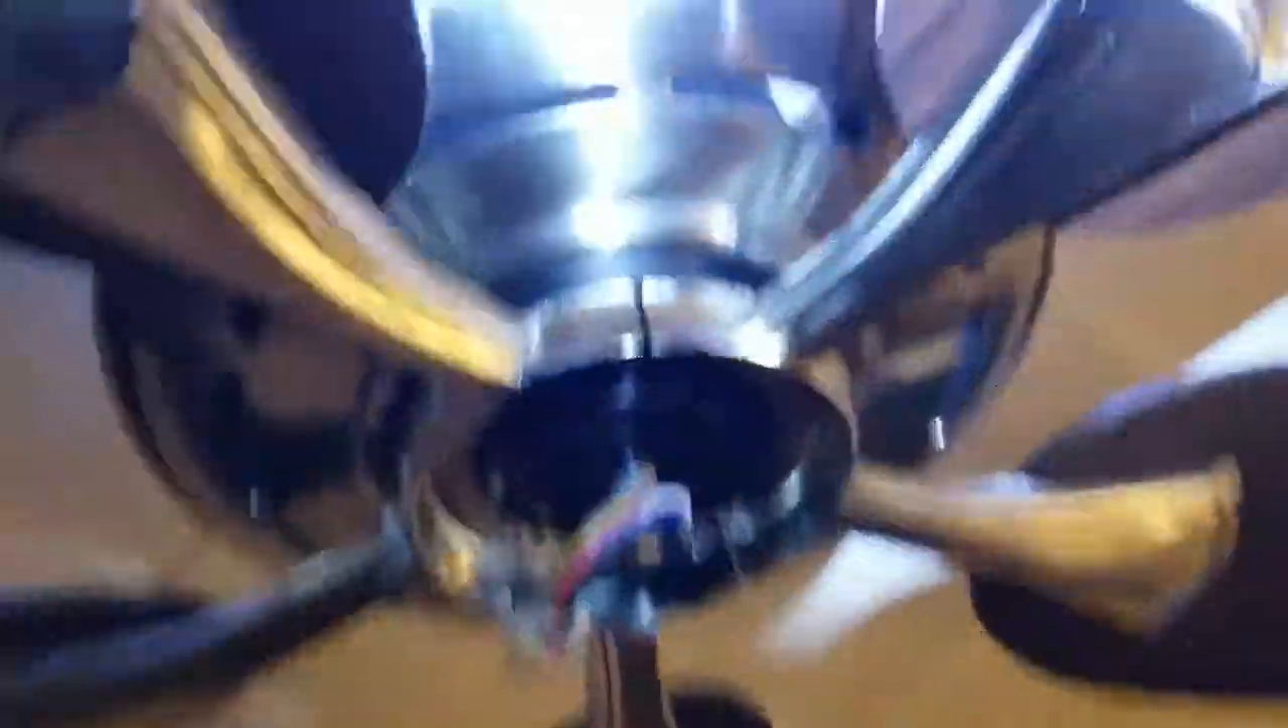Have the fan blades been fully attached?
Yes.